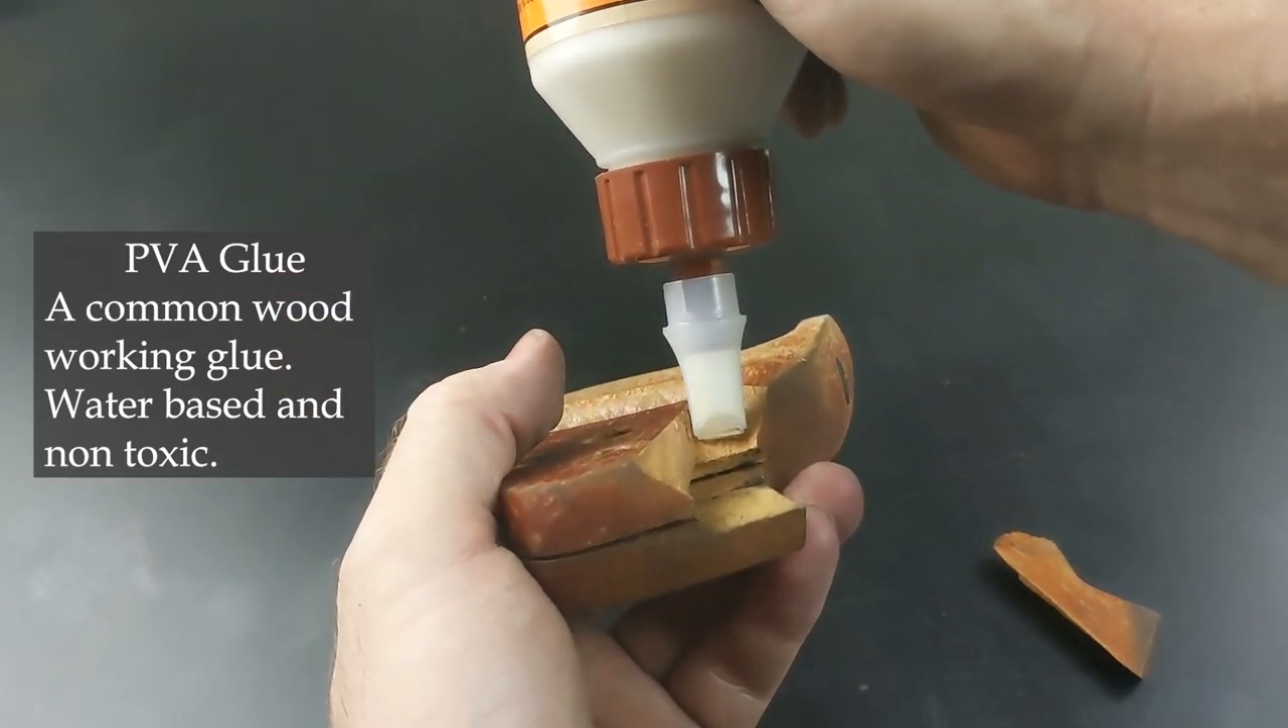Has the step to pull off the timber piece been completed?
Yes.